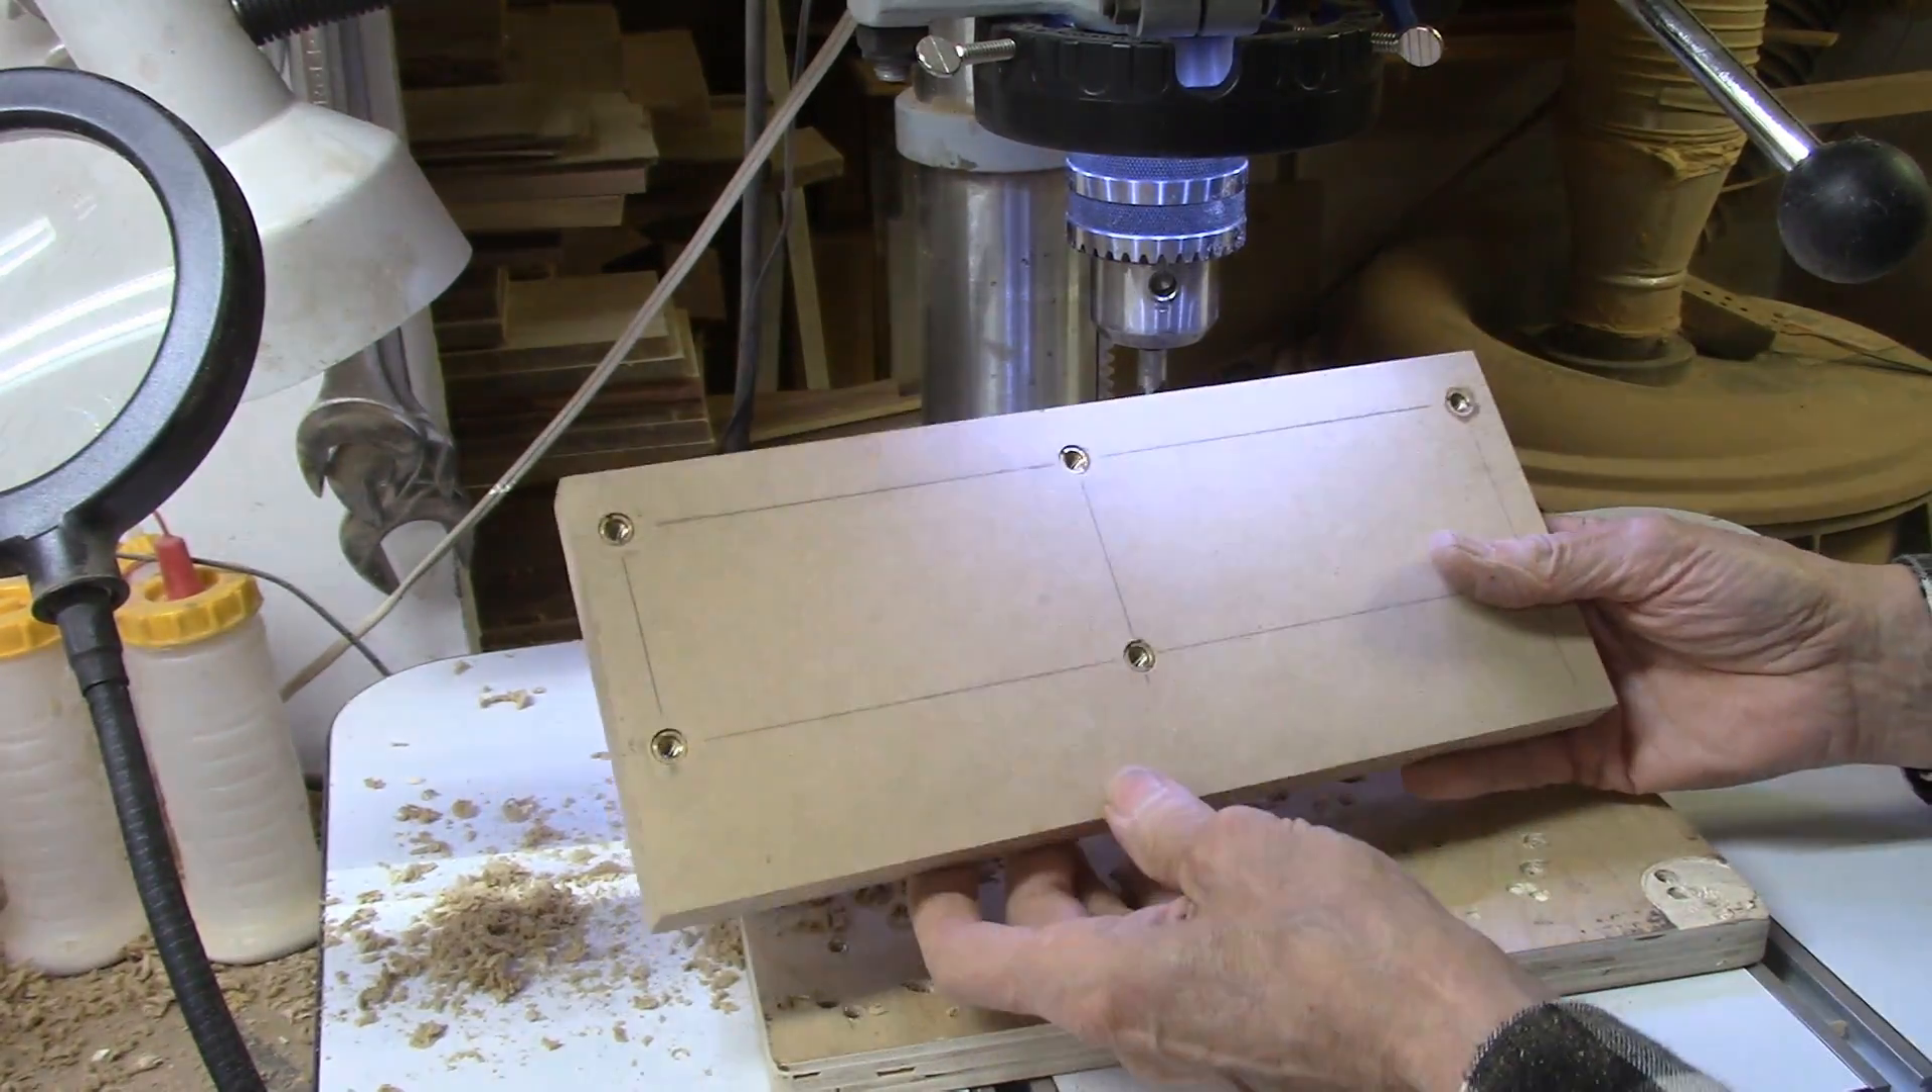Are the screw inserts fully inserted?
Yes.